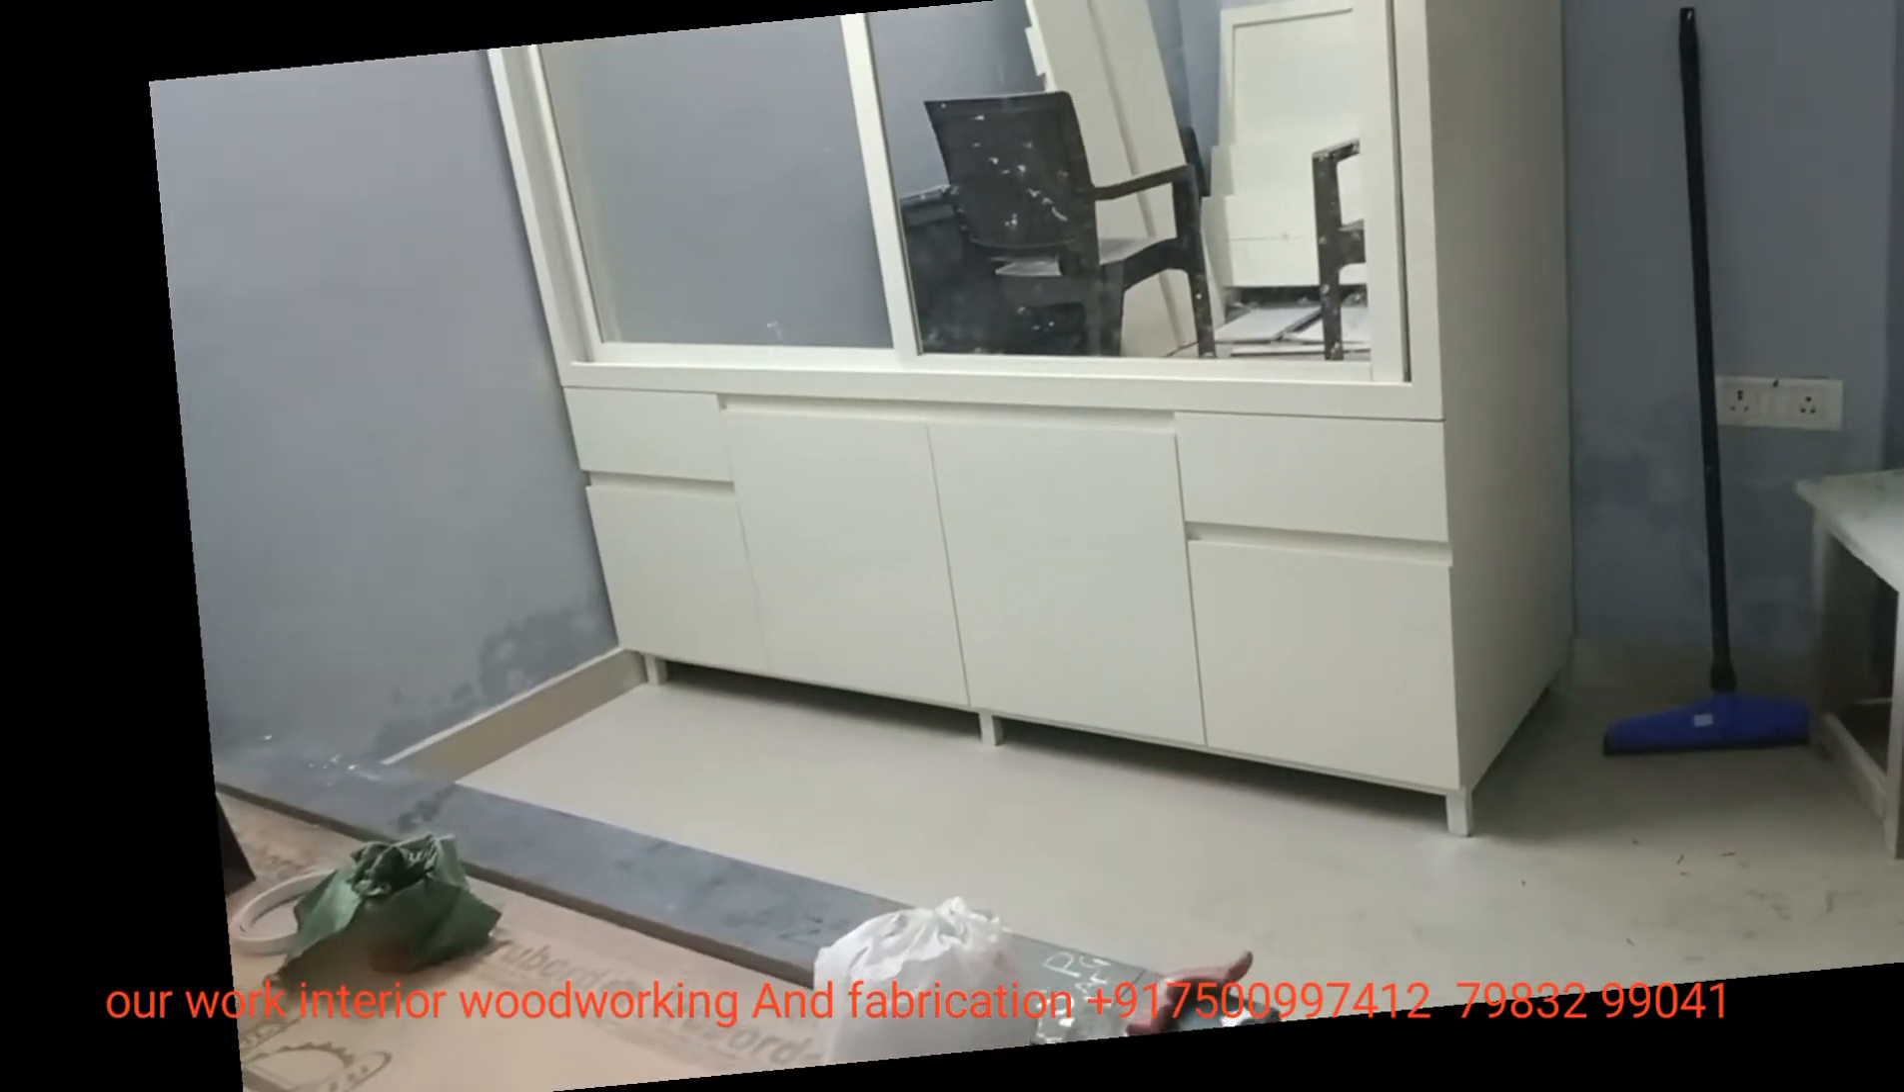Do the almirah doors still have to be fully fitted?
No.